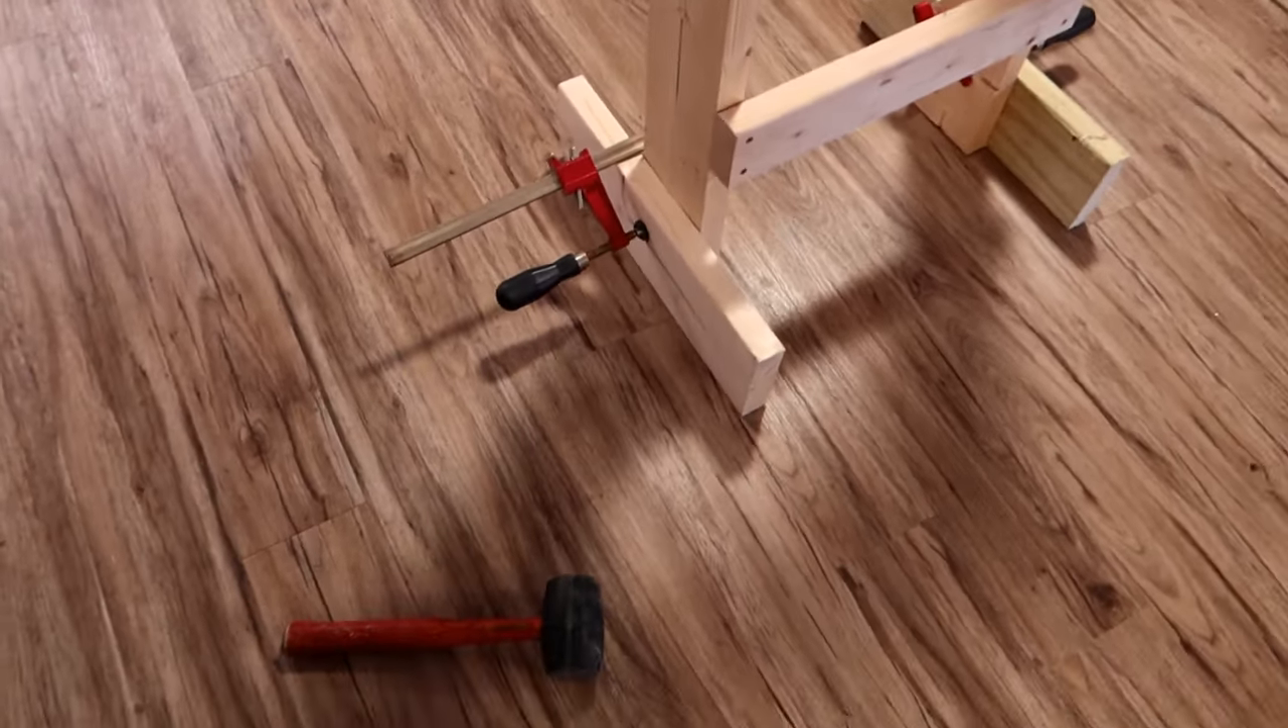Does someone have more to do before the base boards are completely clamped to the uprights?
No.